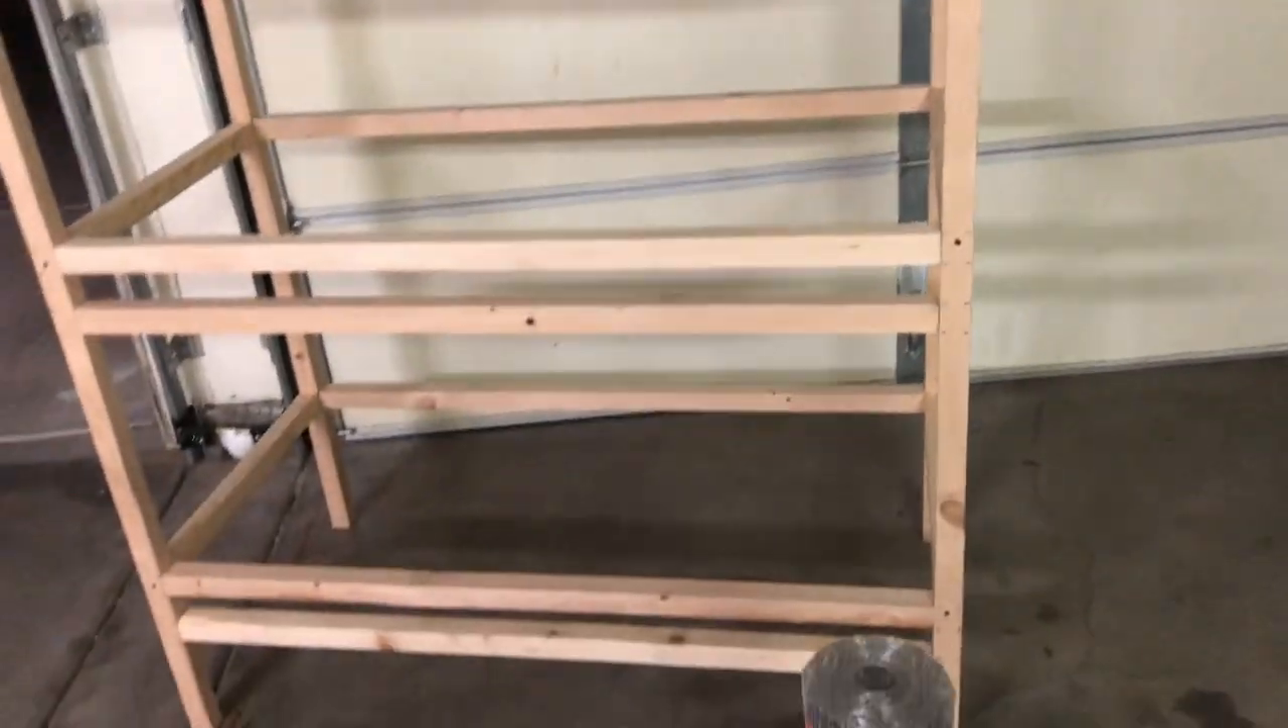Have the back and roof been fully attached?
No.